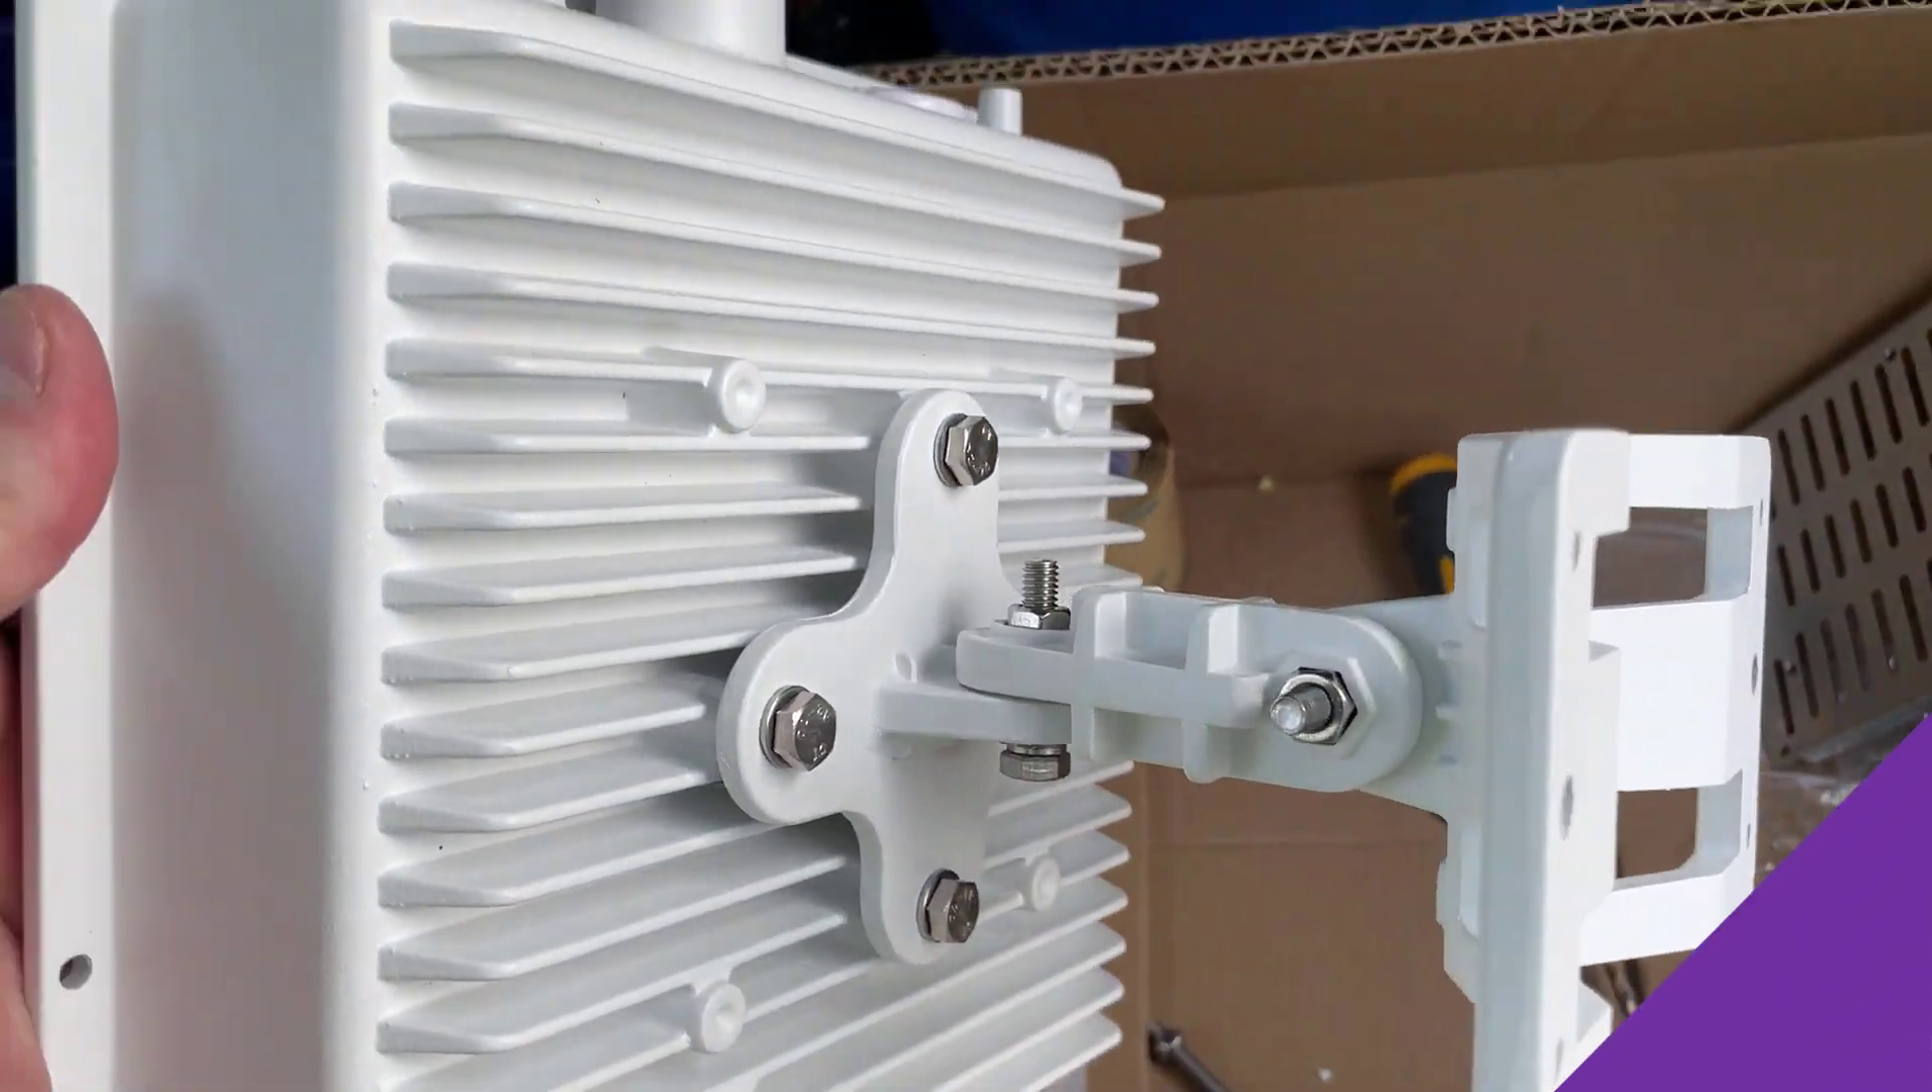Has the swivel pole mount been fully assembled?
Yes.